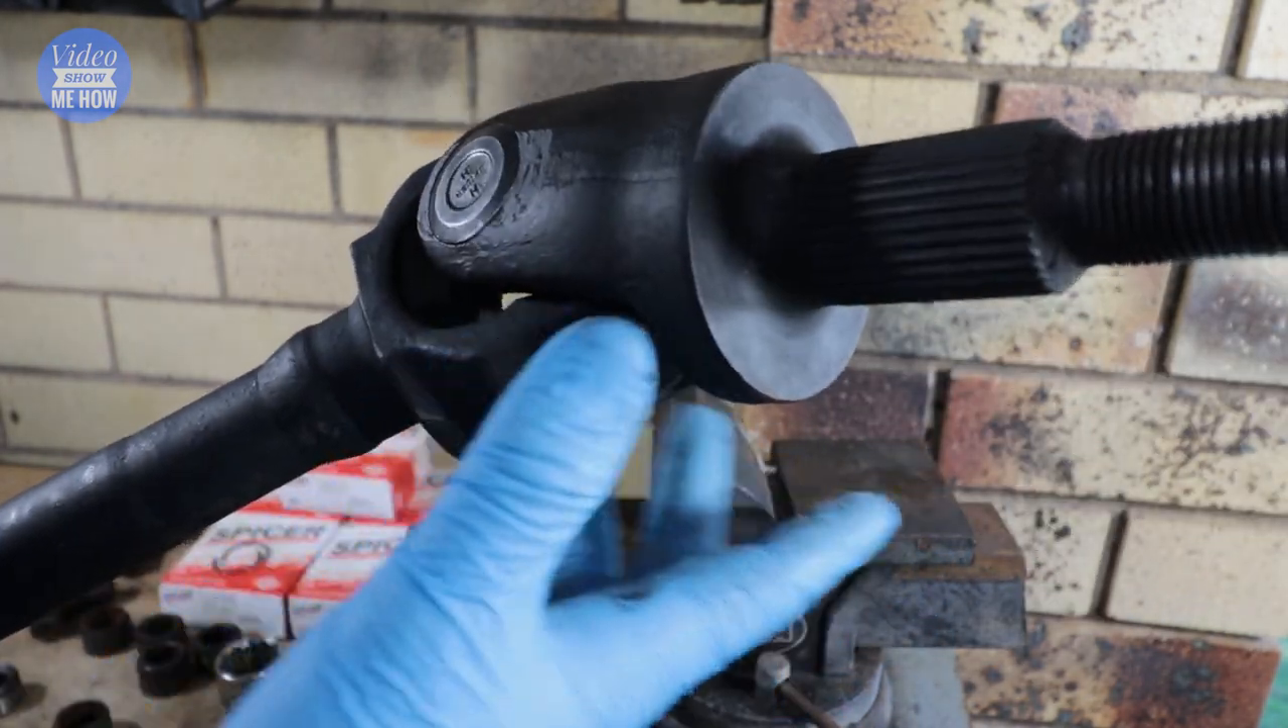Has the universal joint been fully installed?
Yes.